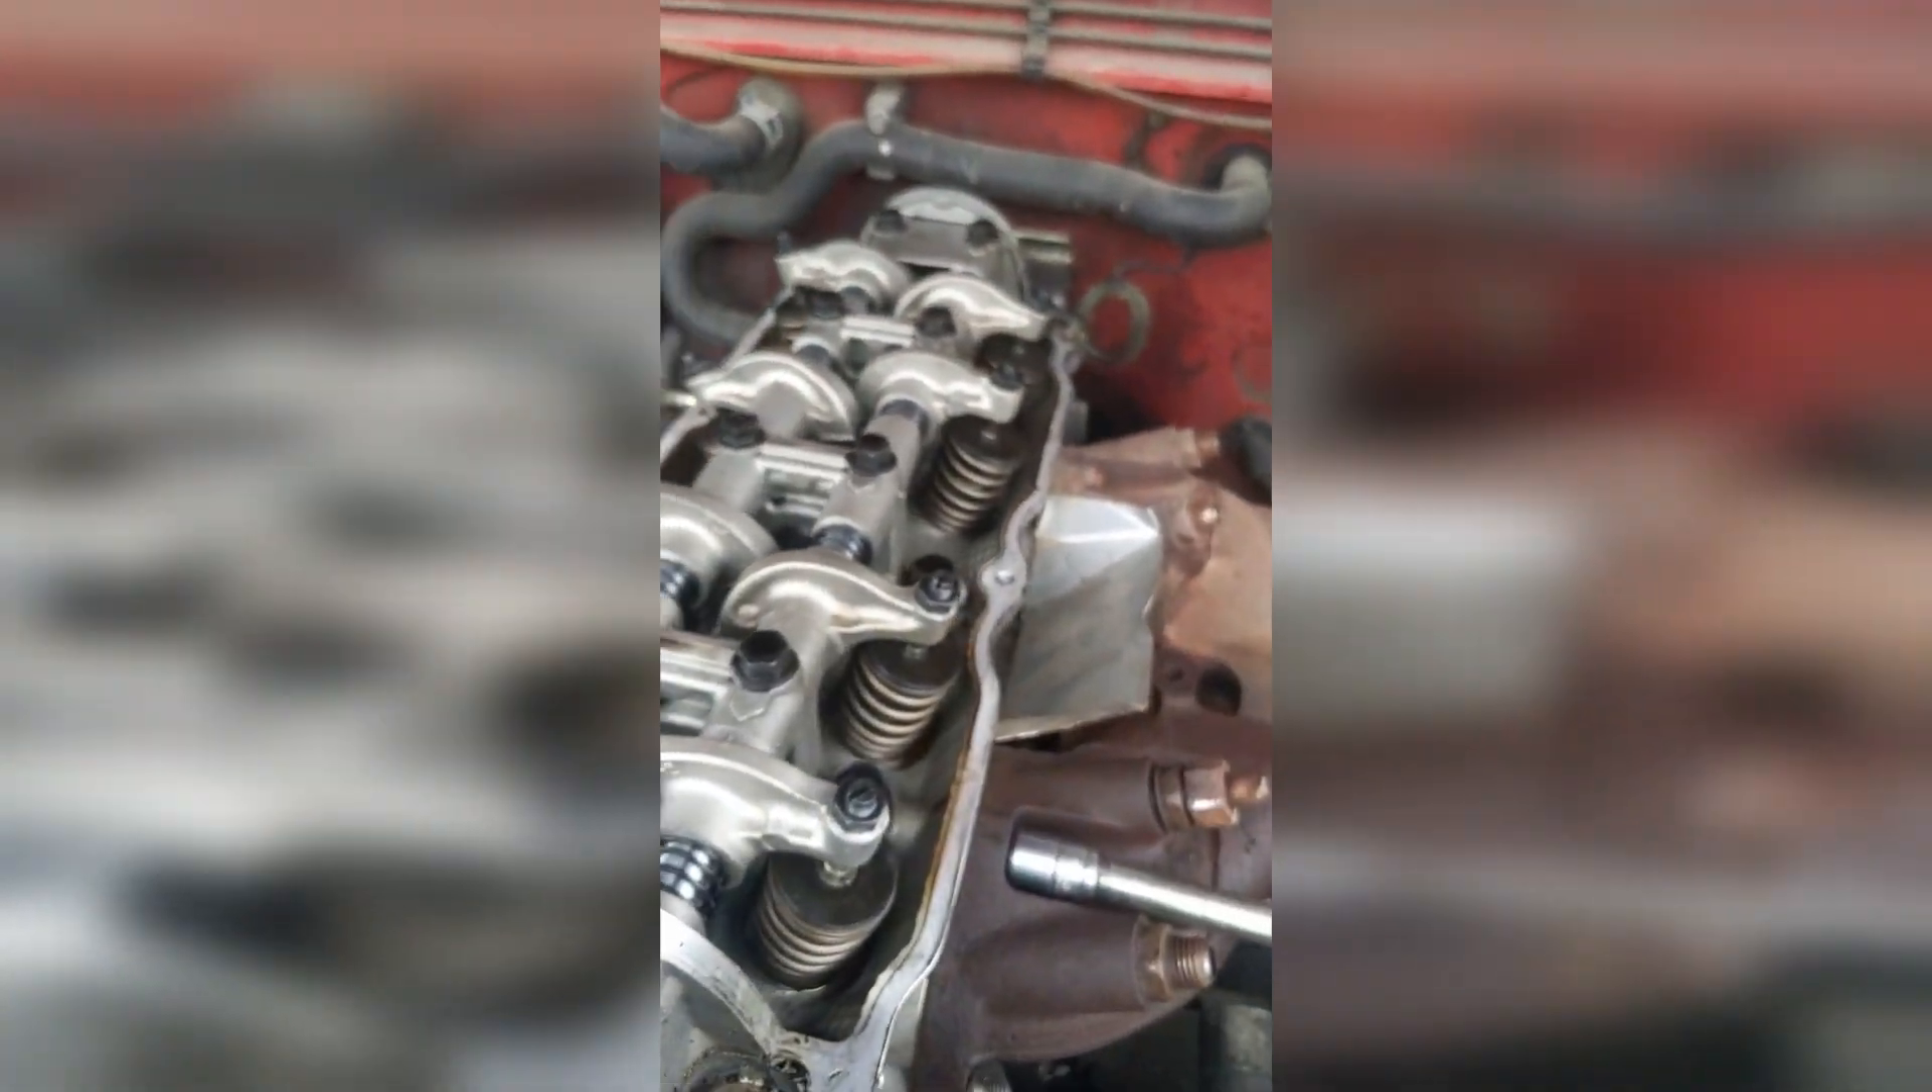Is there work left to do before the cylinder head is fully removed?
Yes.